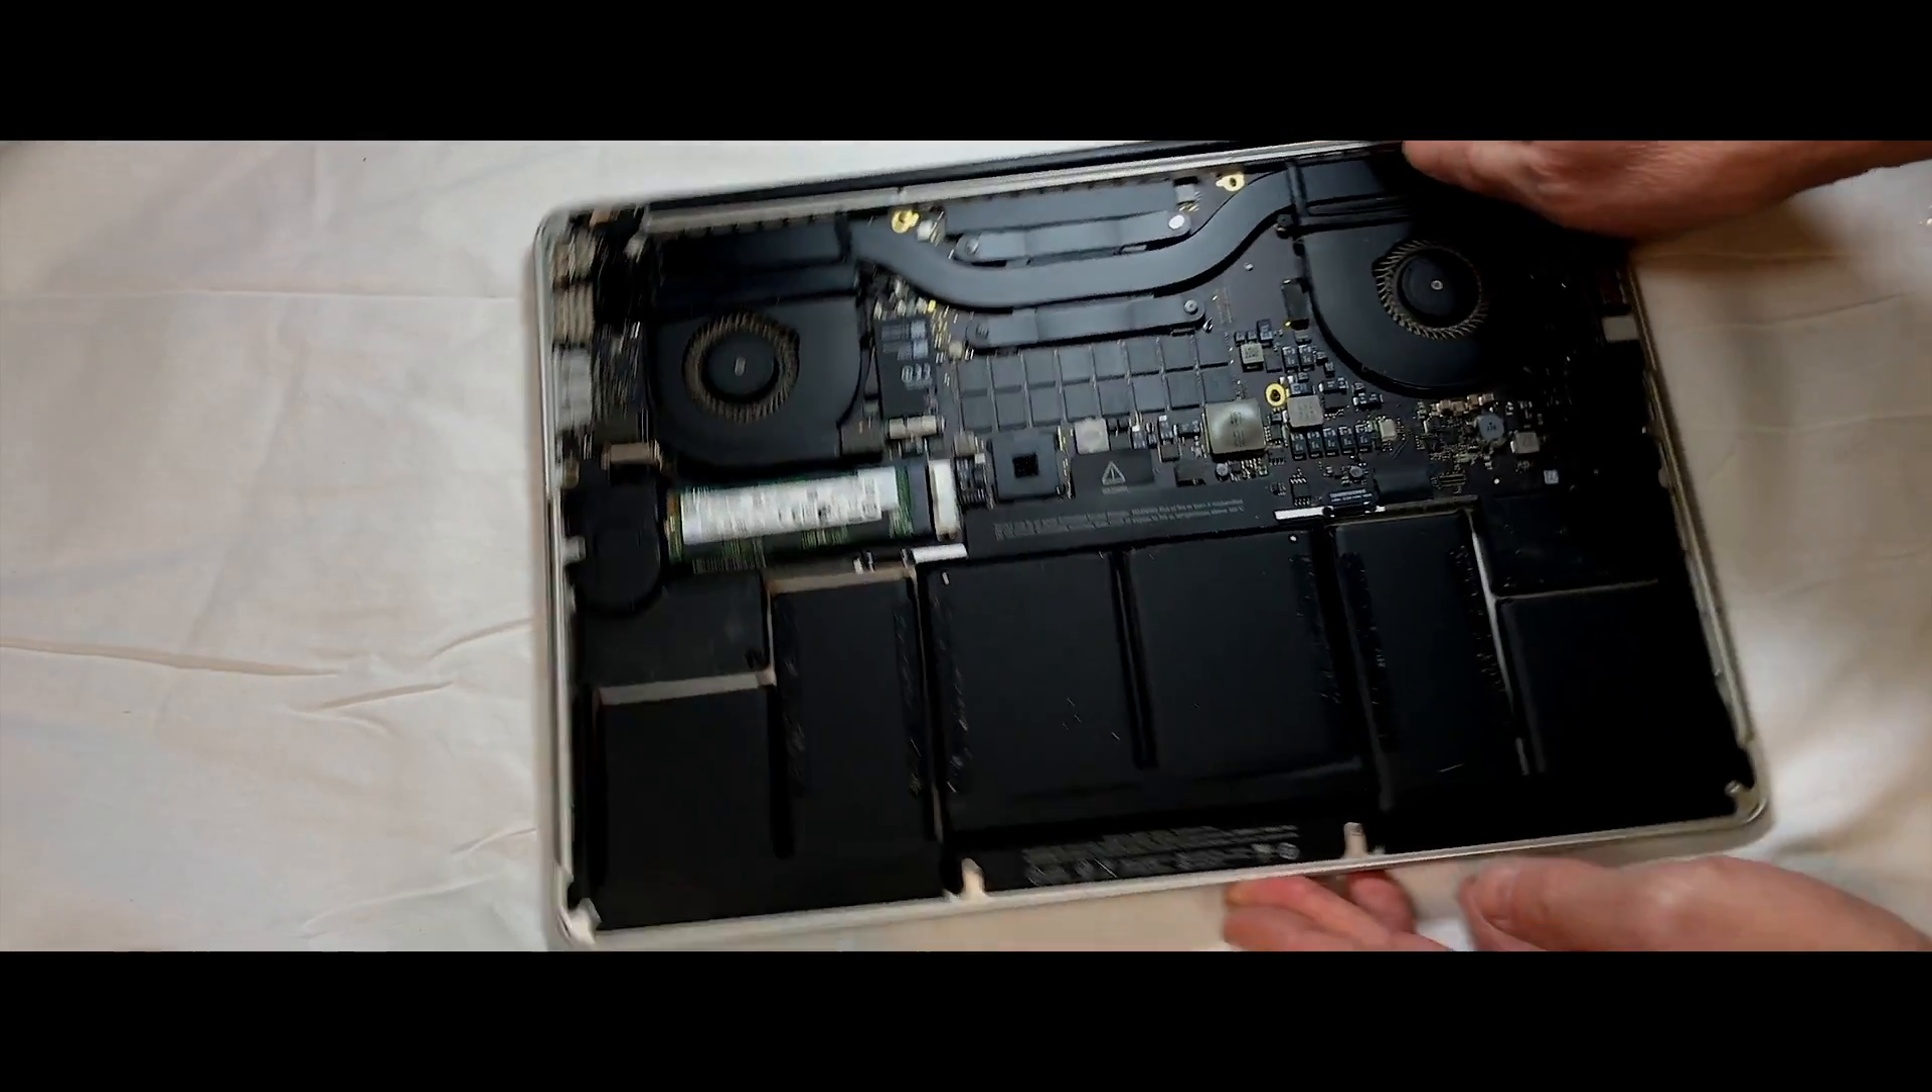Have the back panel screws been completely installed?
No.